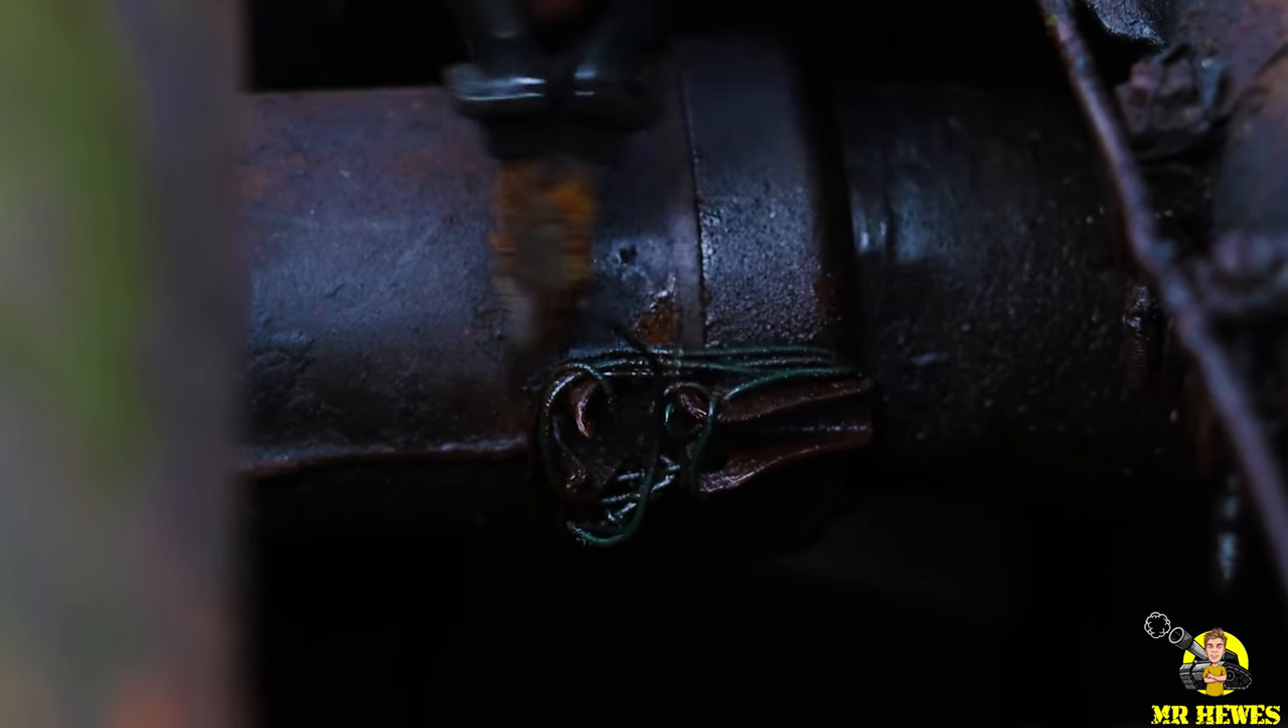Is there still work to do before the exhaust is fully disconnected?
Yes.